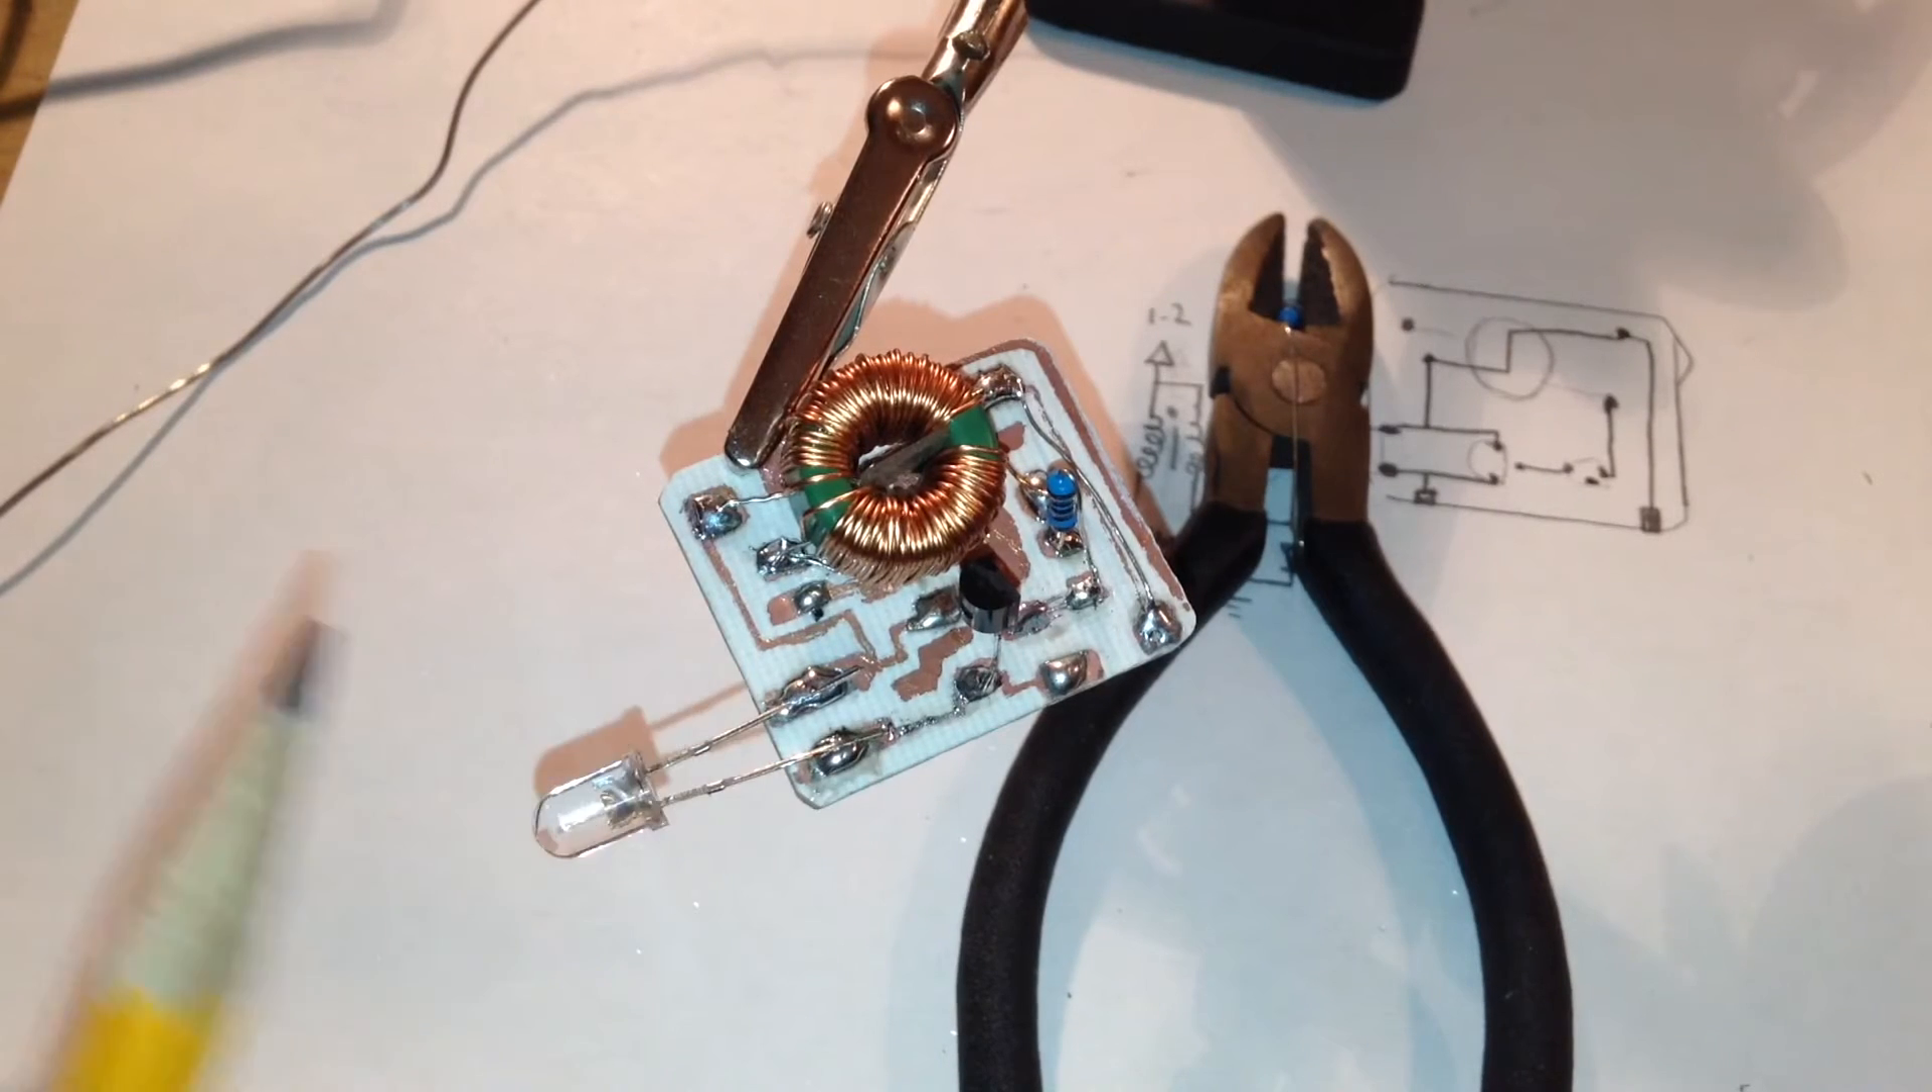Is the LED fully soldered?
Yes.